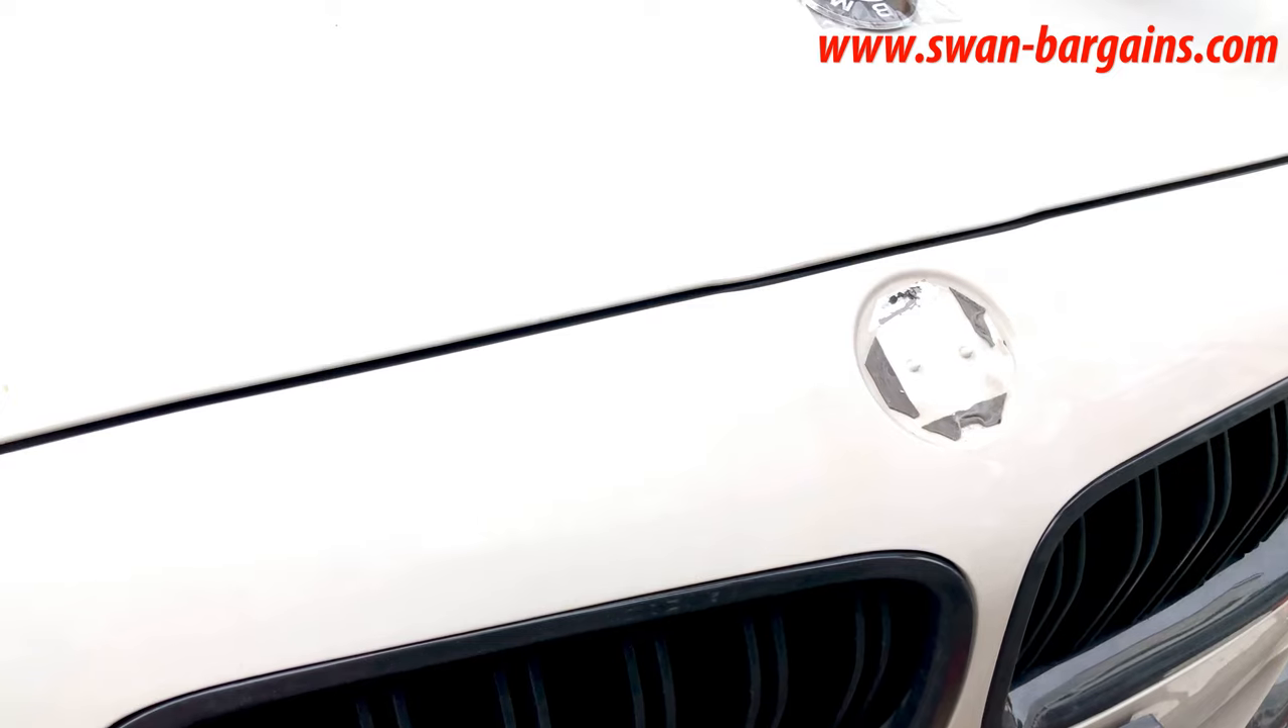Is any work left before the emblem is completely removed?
No.